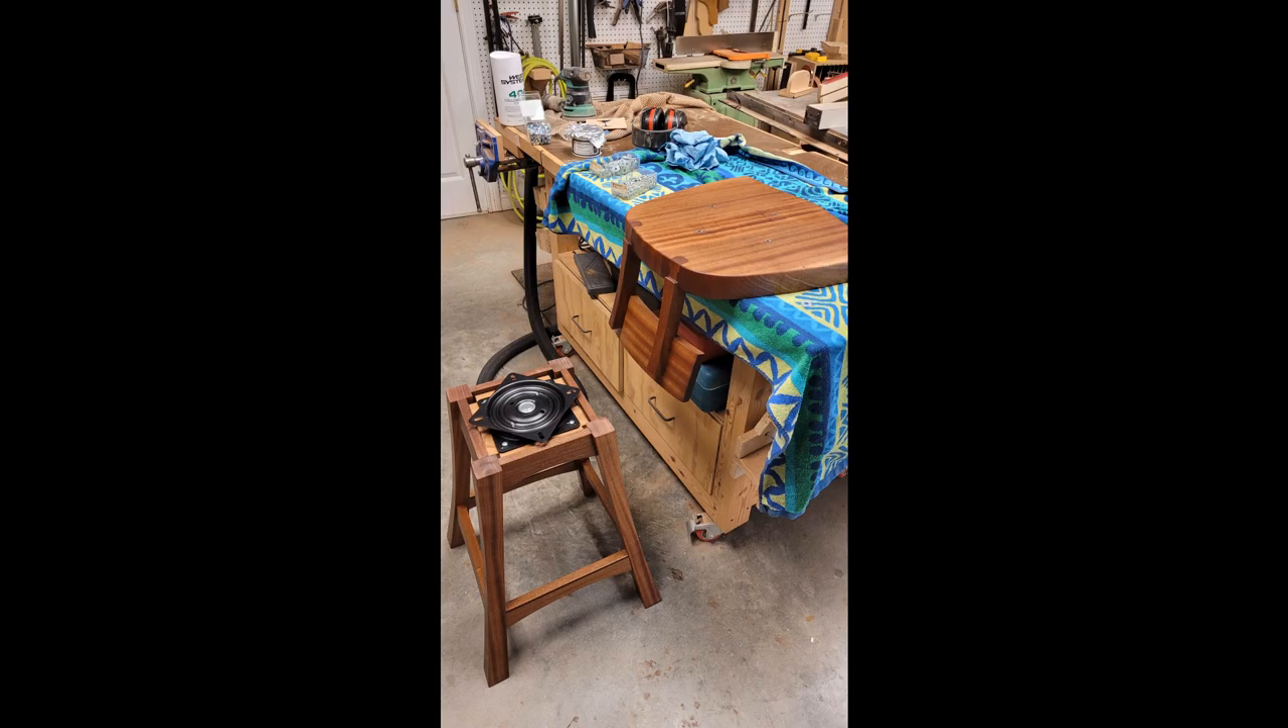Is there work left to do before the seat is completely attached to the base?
Yes.